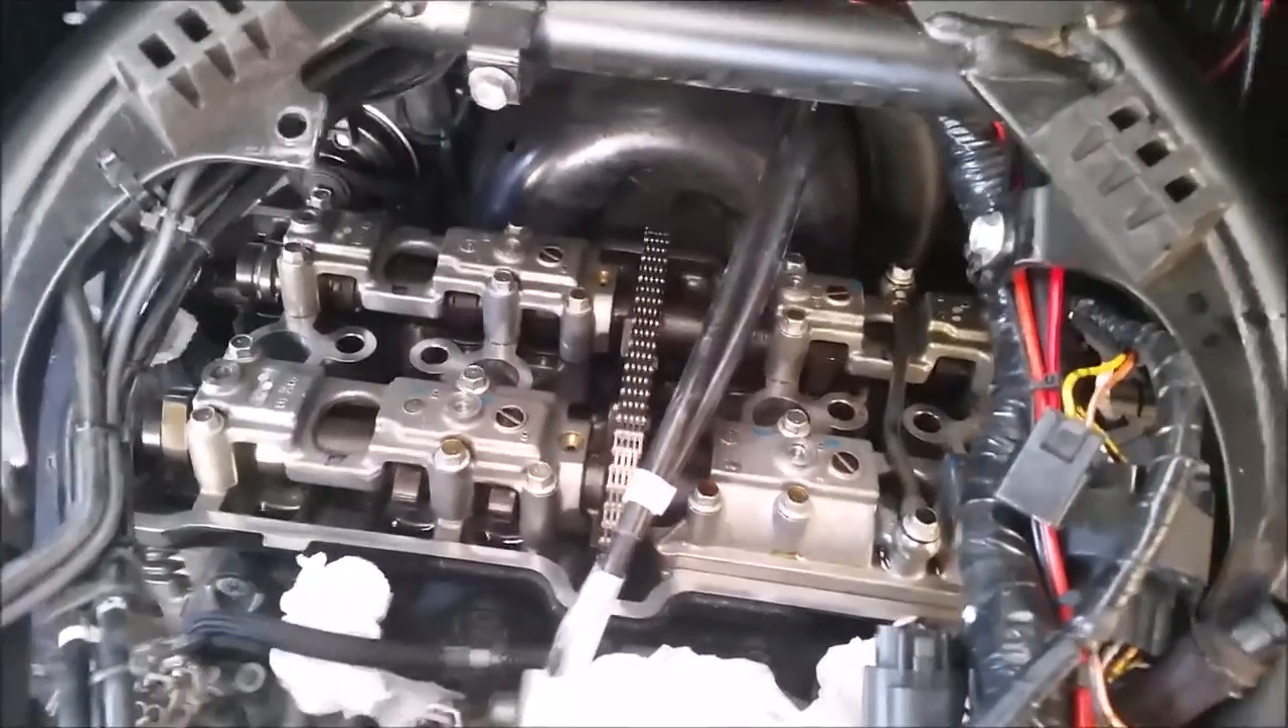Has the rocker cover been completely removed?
Yes.